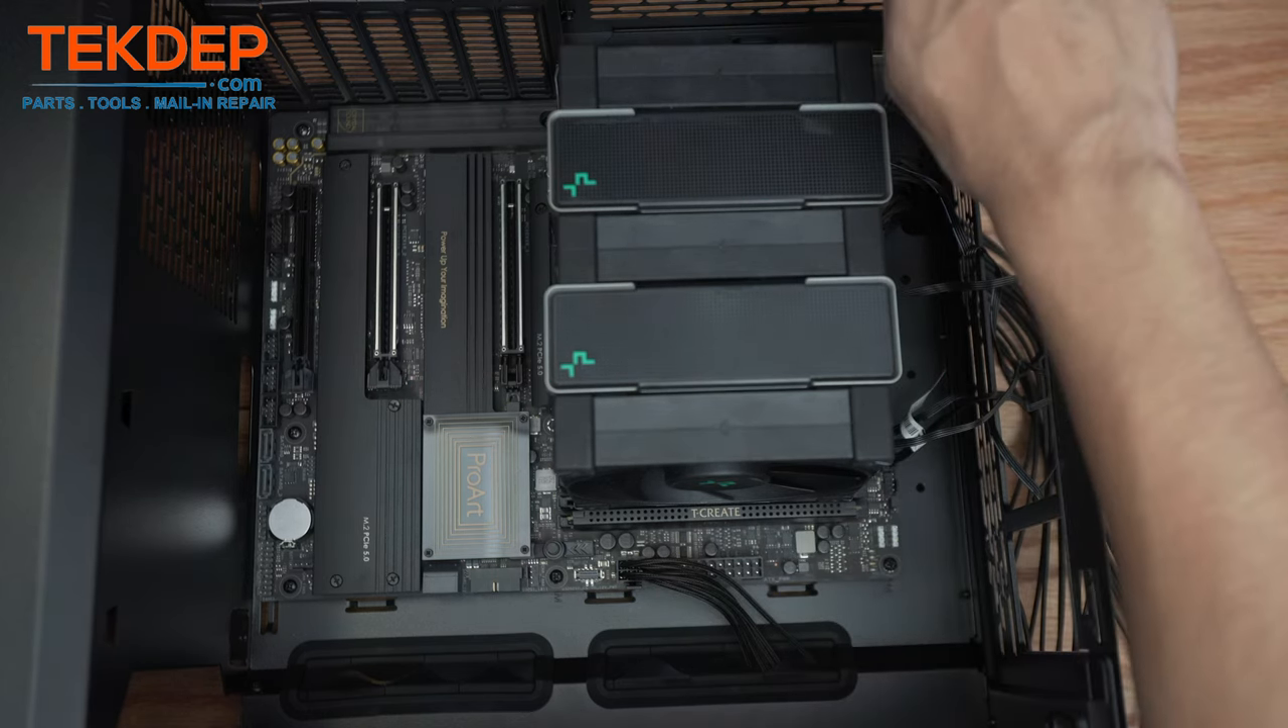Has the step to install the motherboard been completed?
Yes.